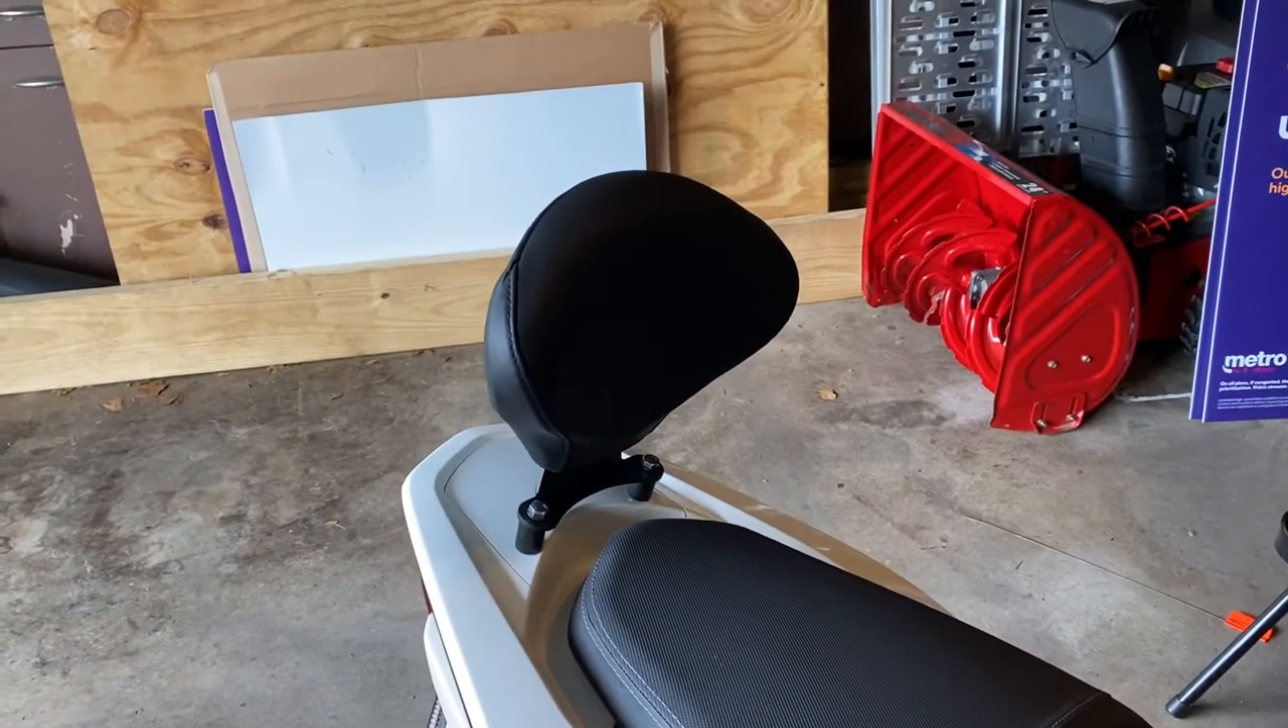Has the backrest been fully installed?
Yes.